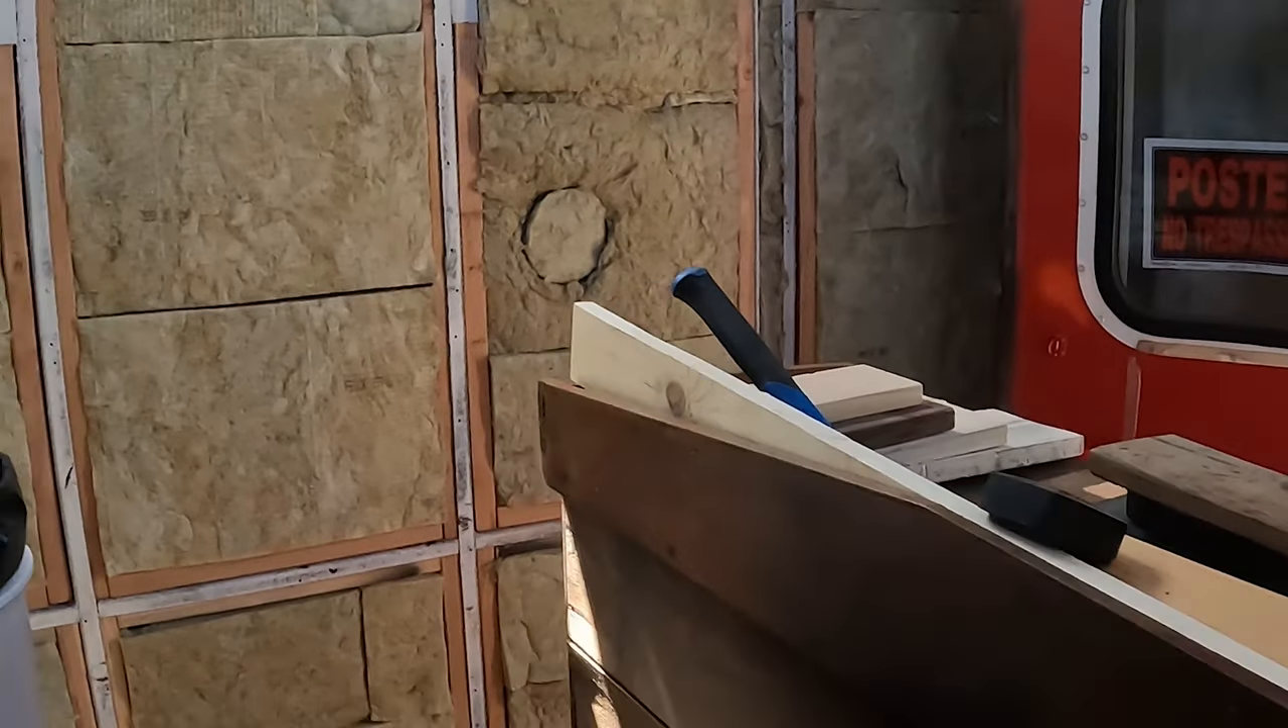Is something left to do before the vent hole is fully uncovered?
Yes.